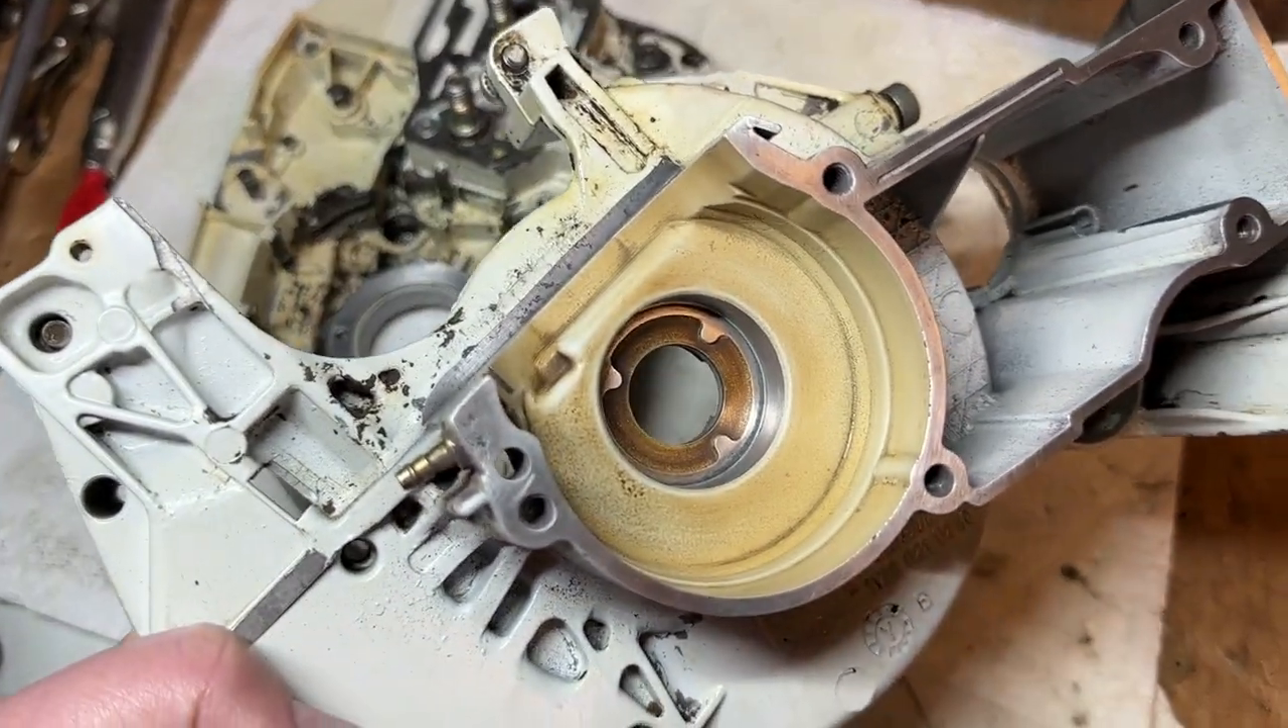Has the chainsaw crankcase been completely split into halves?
Yes.